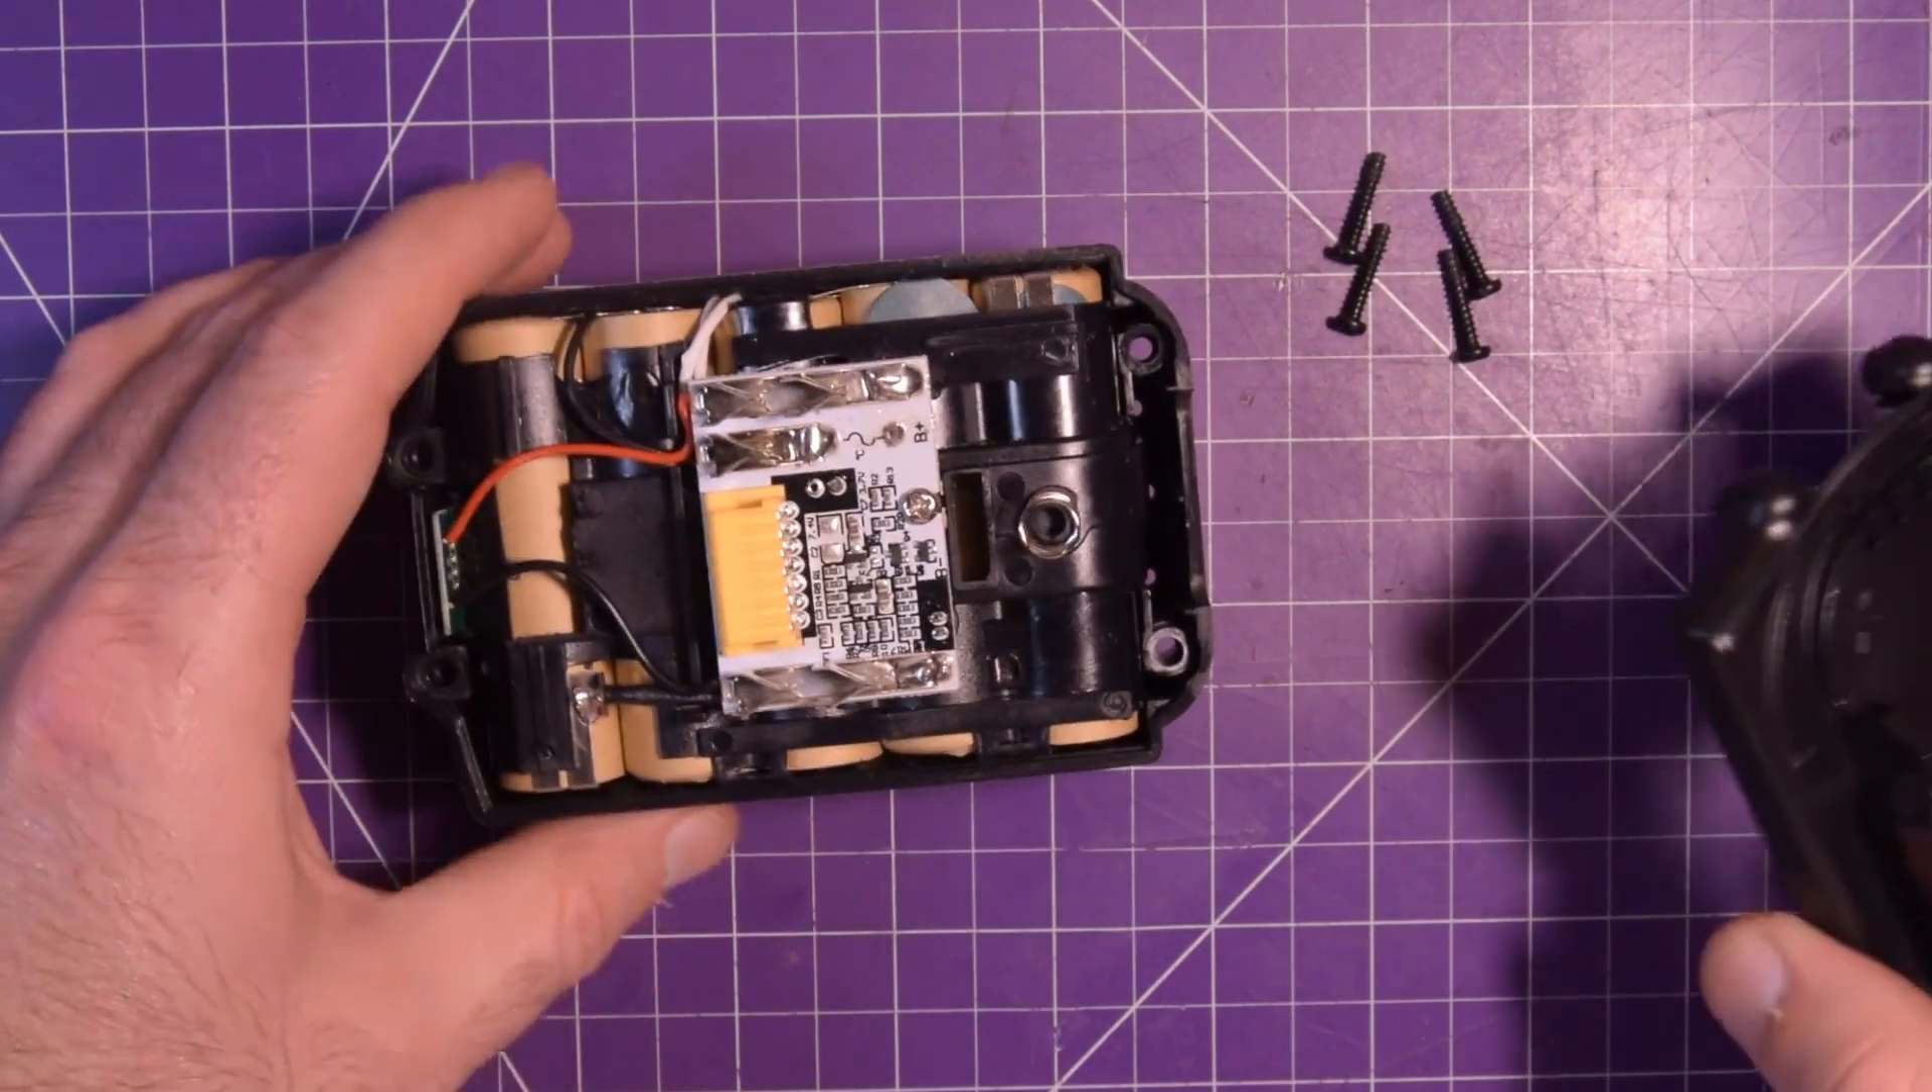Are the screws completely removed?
Yes.